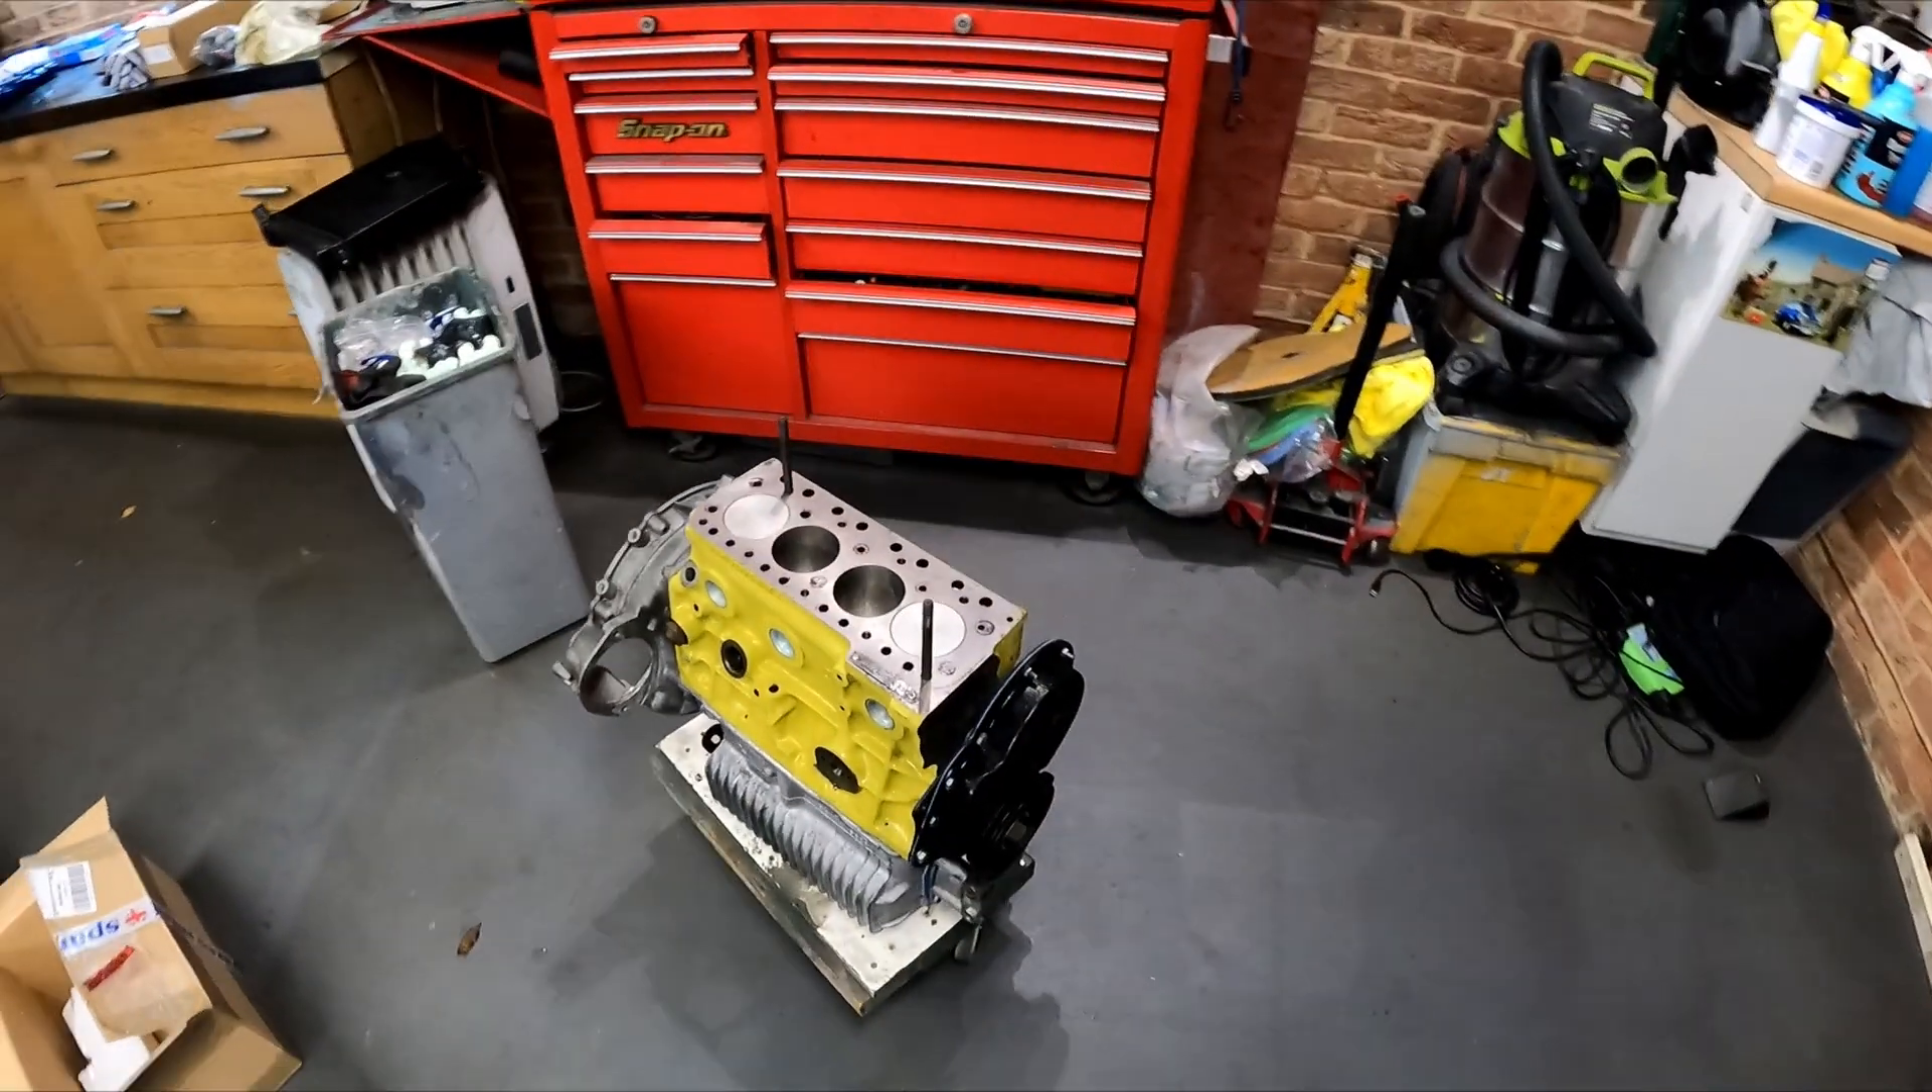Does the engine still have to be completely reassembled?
Yes.